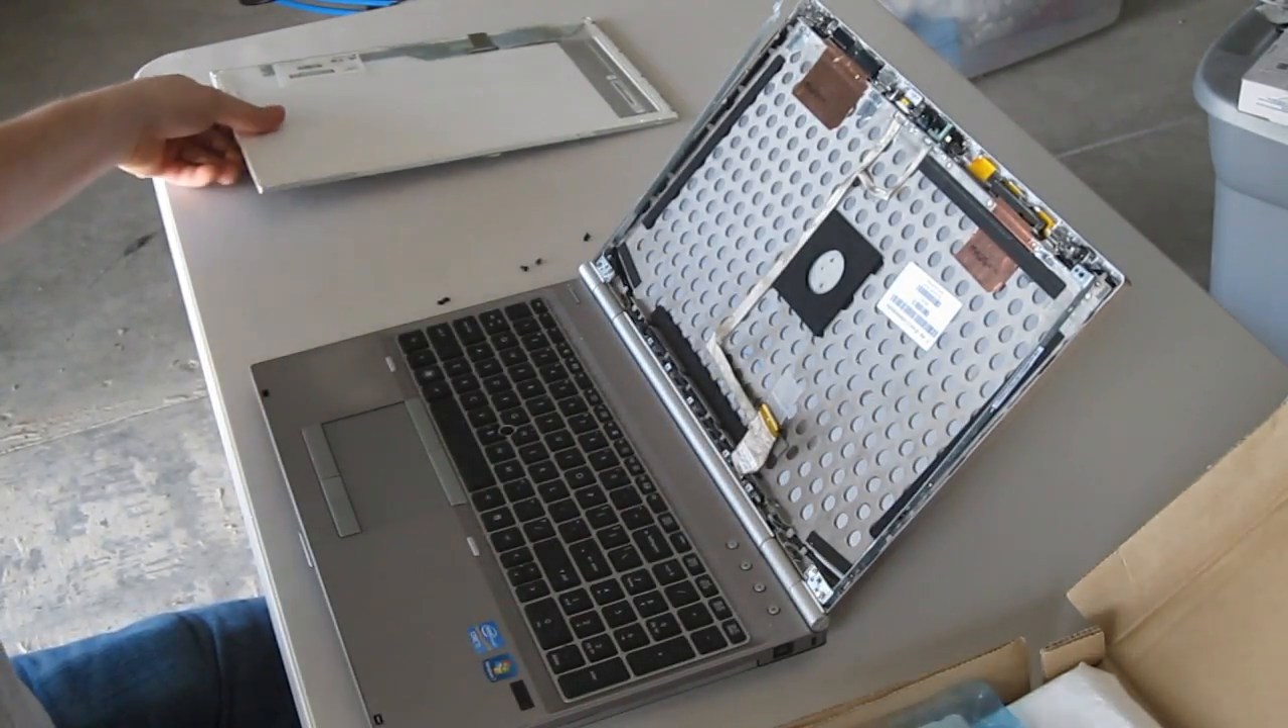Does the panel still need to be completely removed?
No.